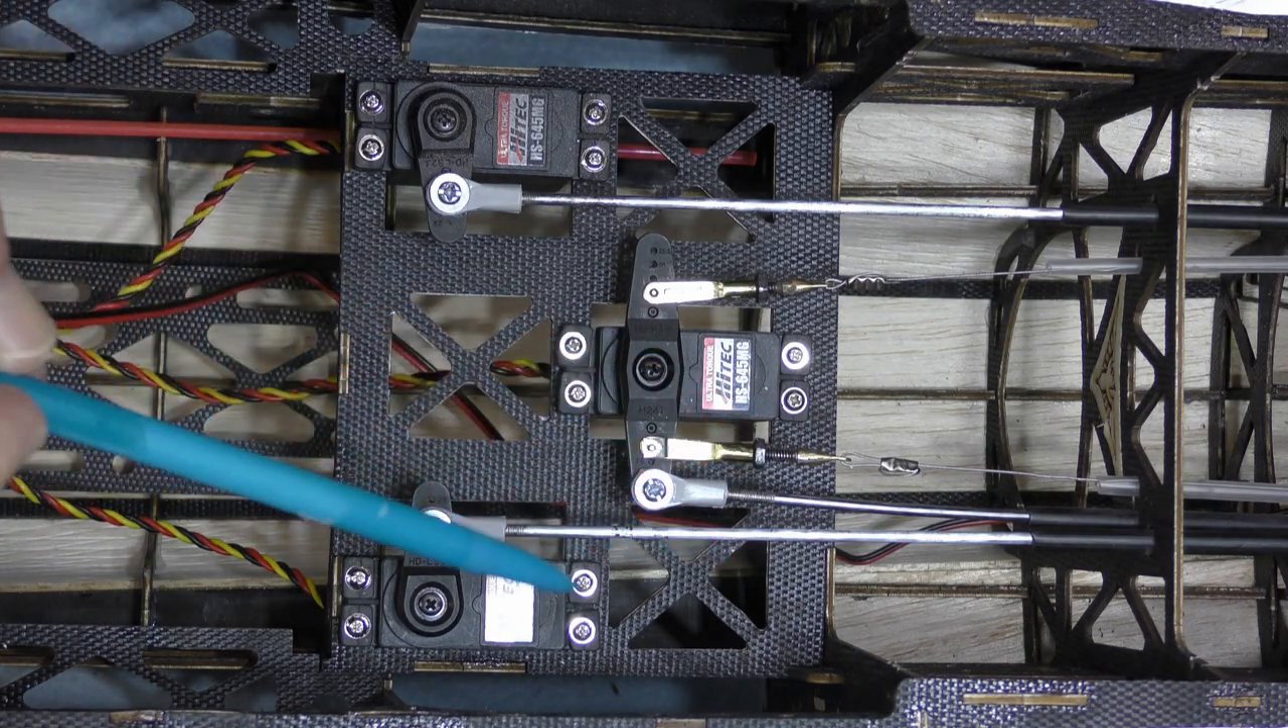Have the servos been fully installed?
Yes.